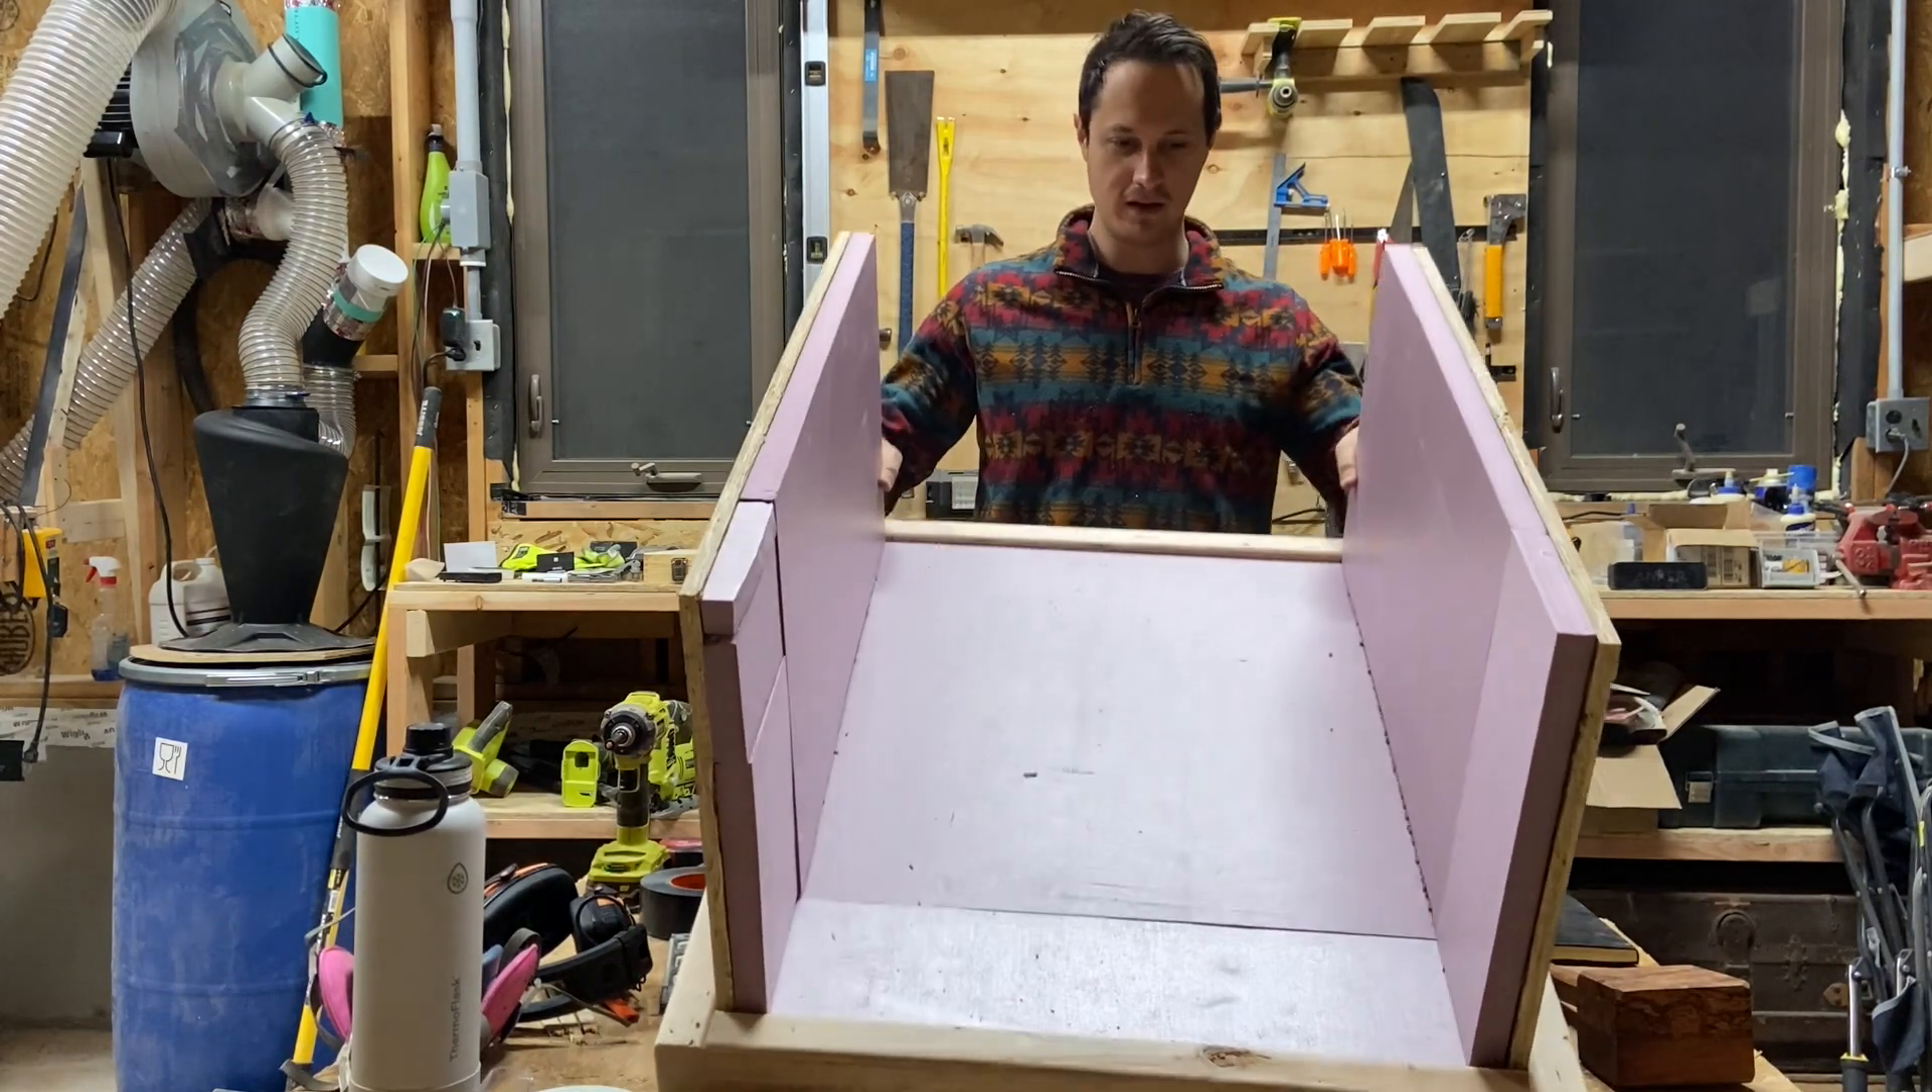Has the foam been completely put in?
Yes.